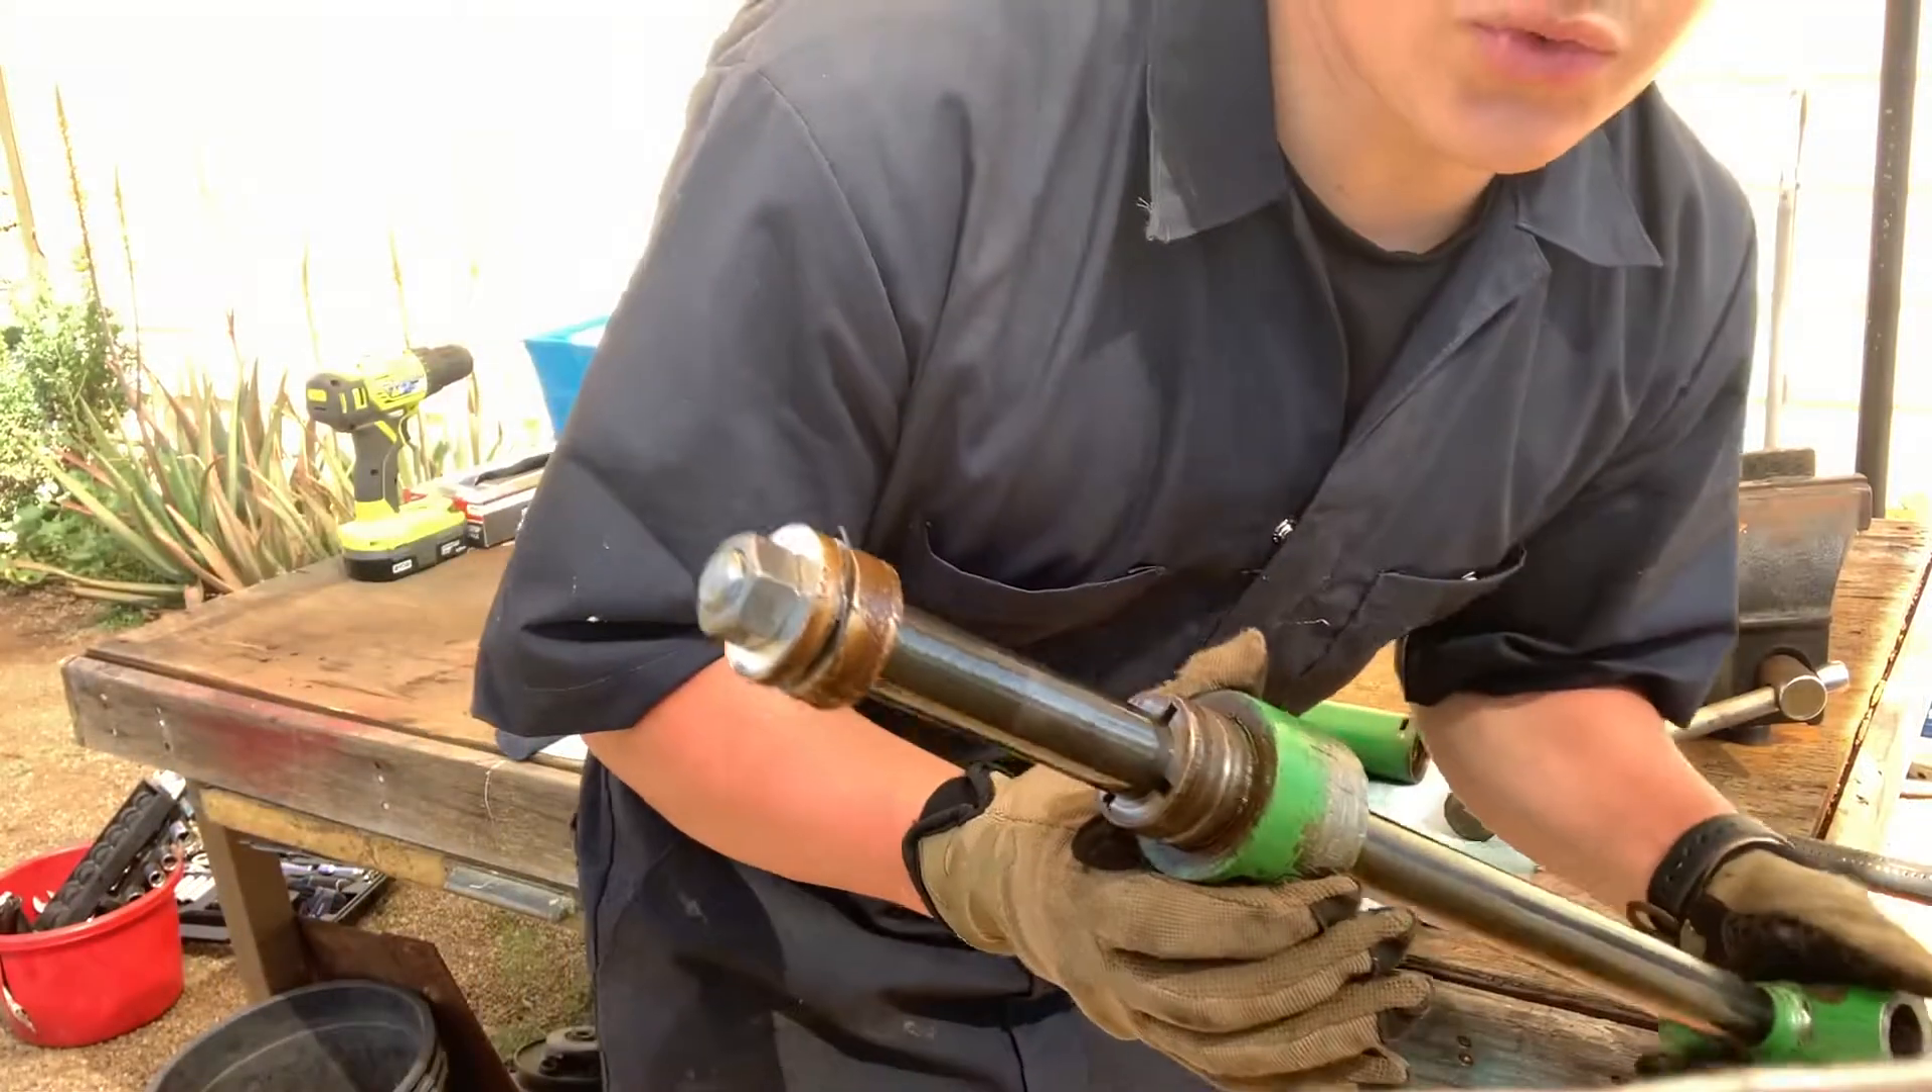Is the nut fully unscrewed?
No.